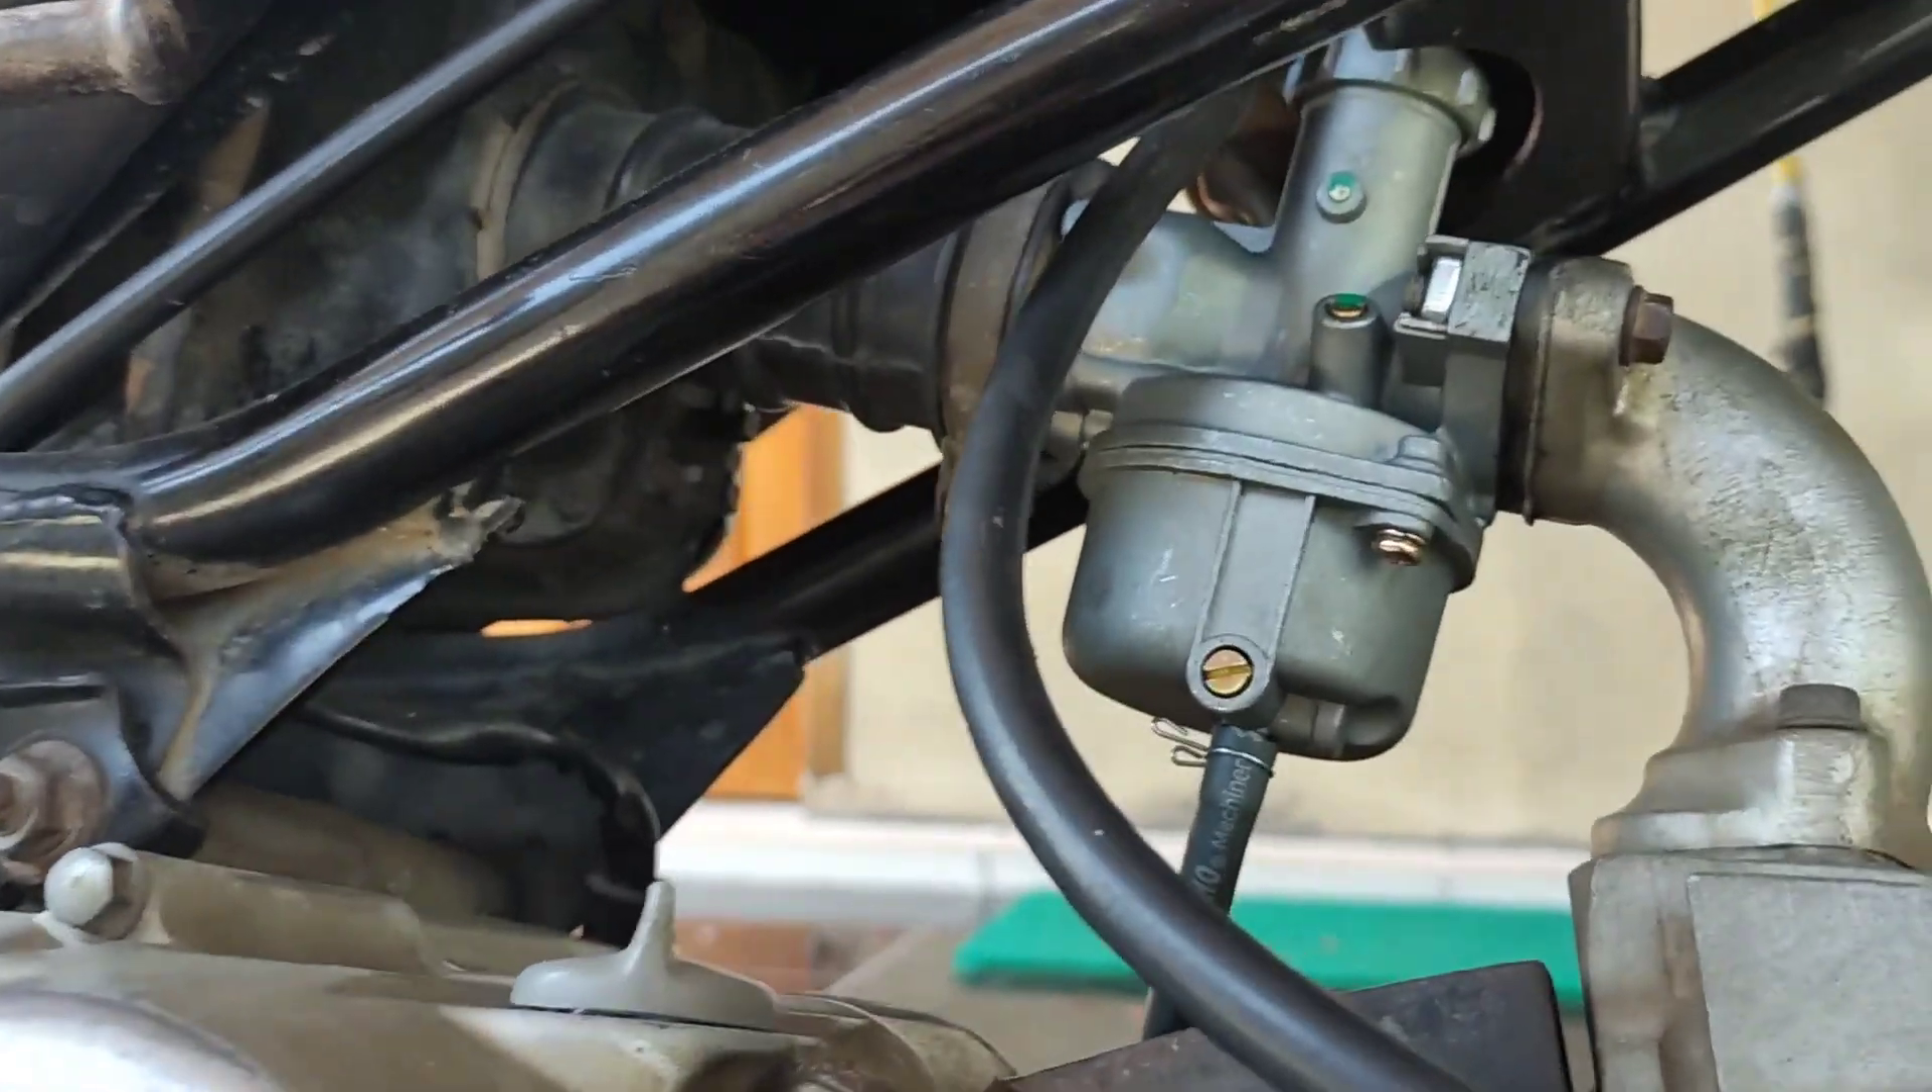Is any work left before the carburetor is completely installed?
No.